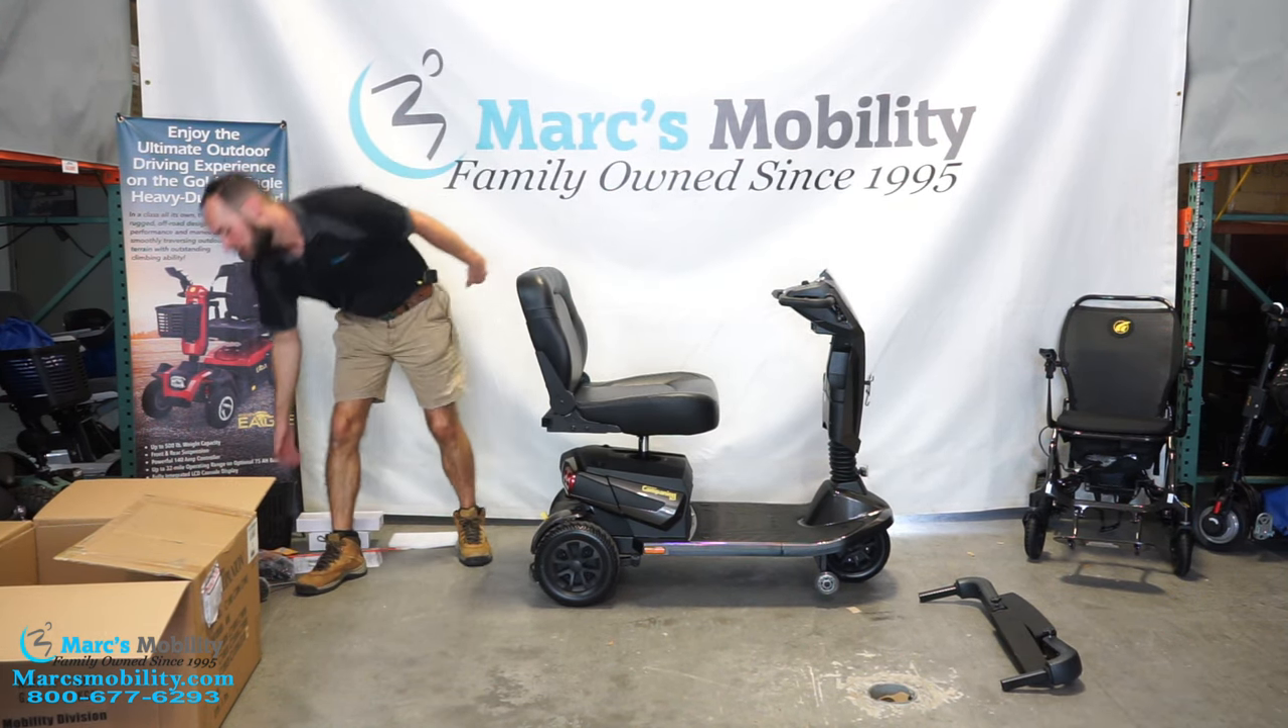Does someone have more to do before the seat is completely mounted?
No.